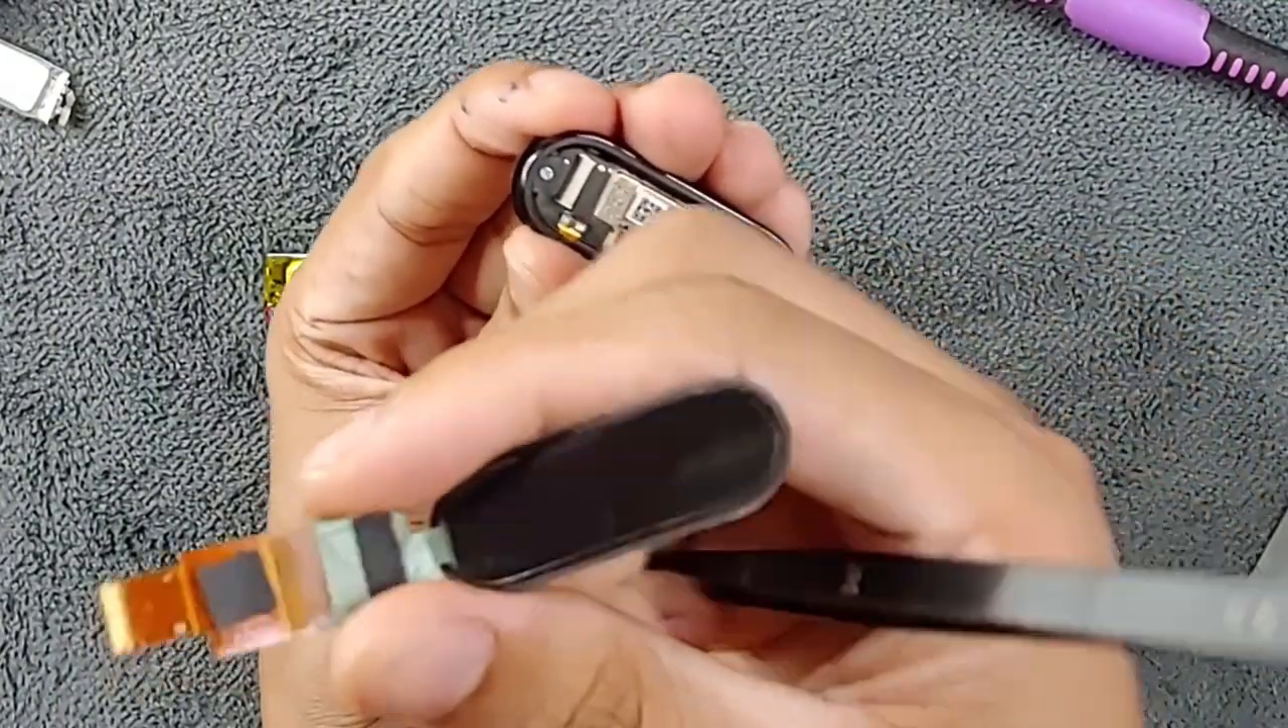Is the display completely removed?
Yes.